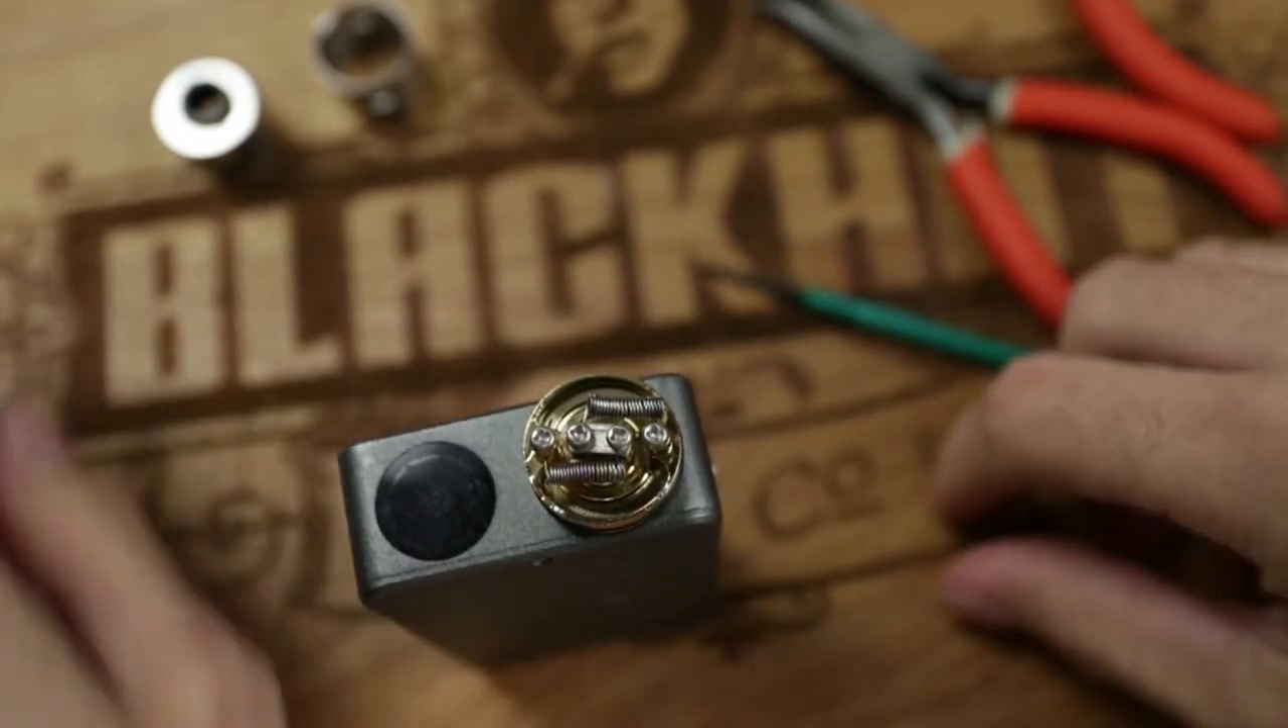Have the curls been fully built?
Yes.